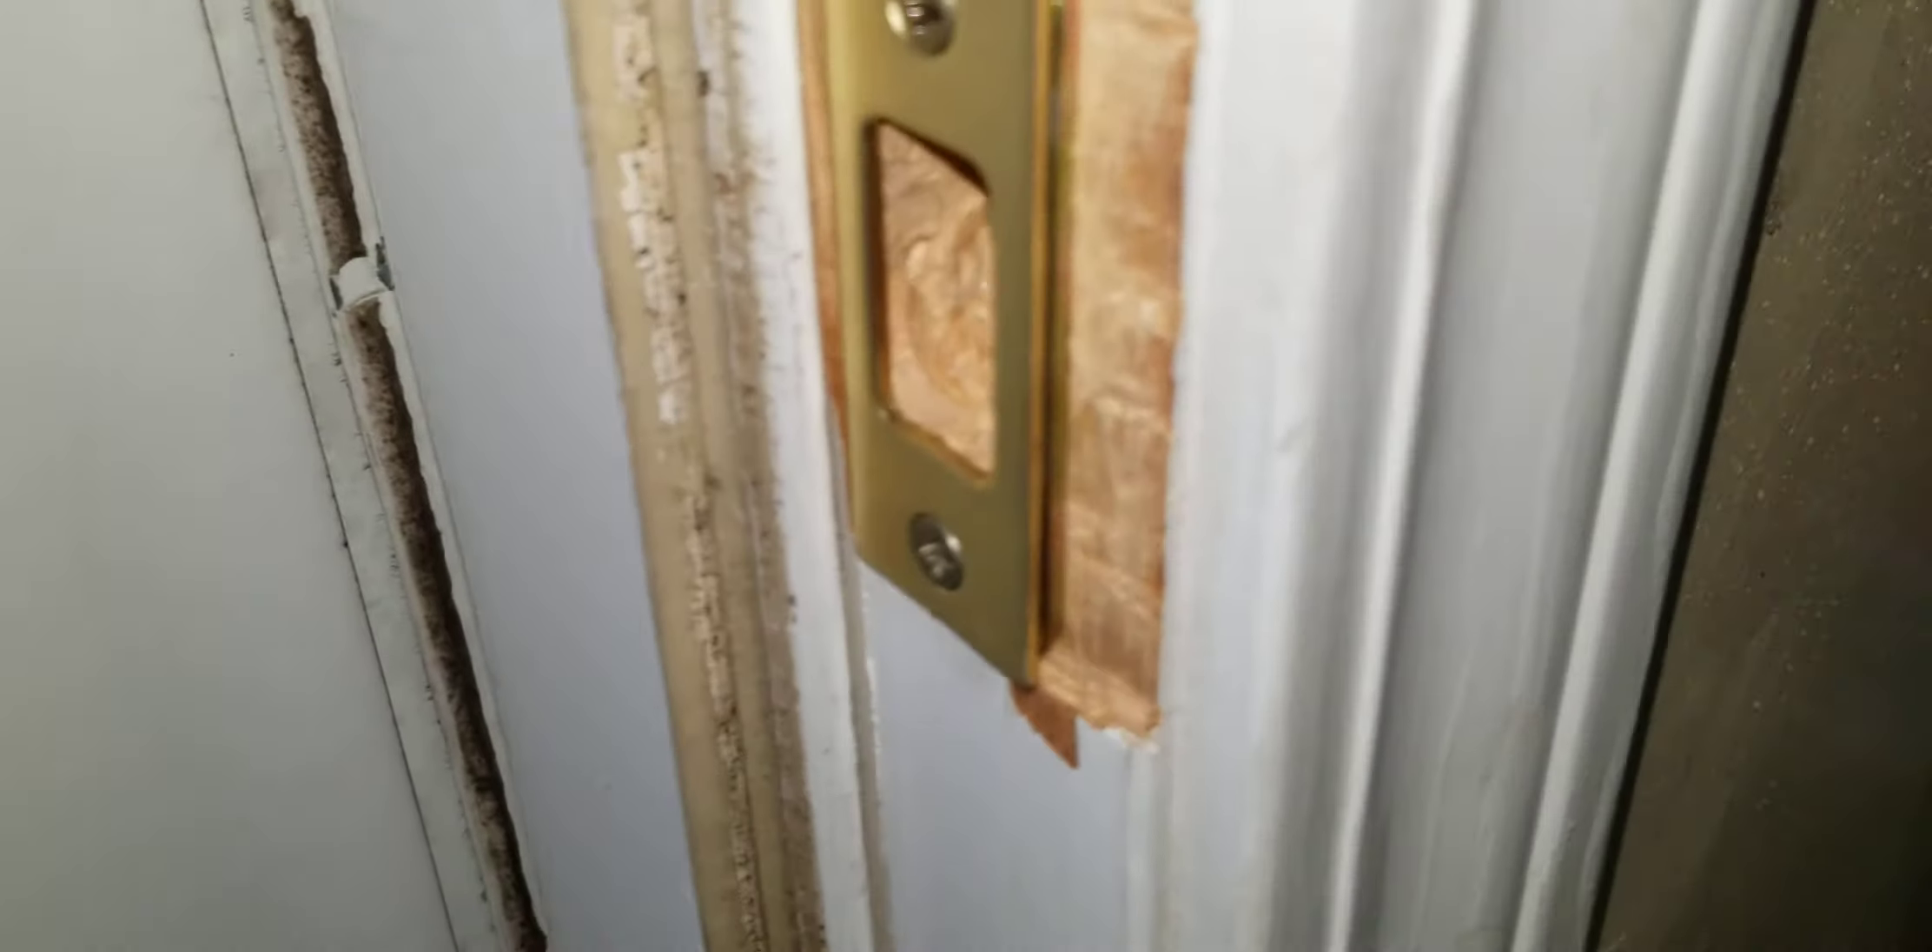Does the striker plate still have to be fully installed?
No.